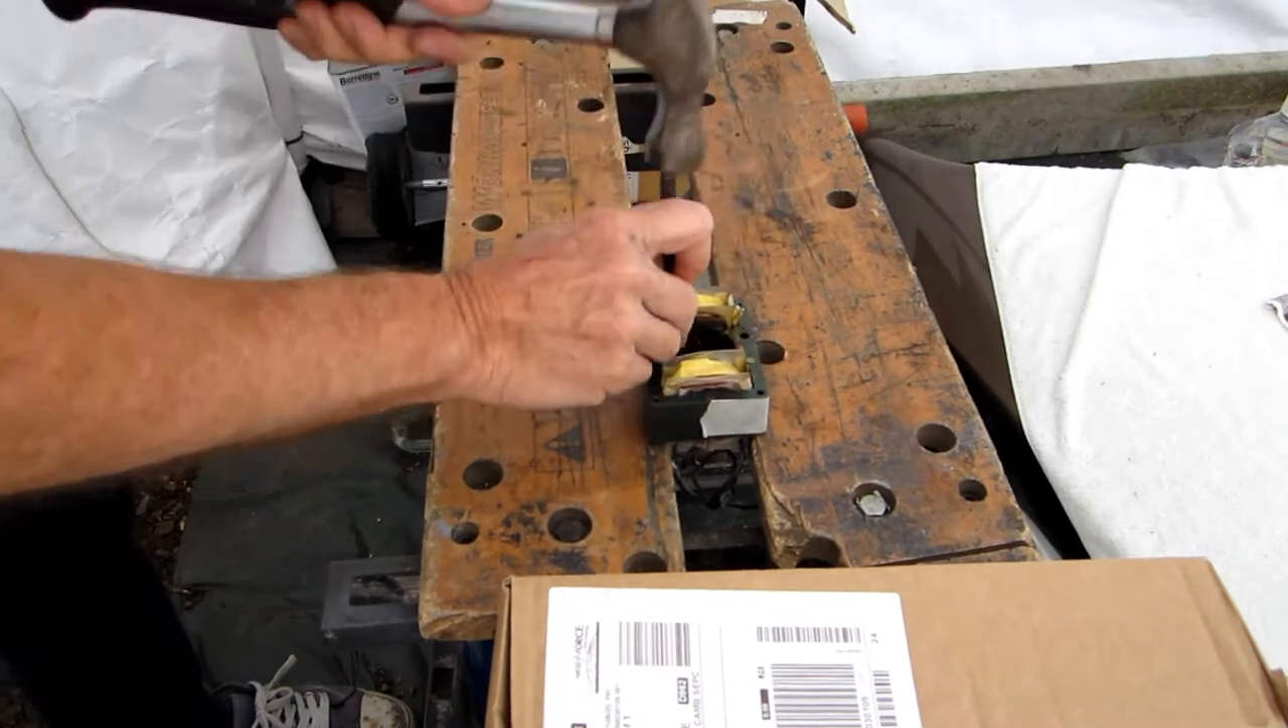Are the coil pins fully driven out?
No.